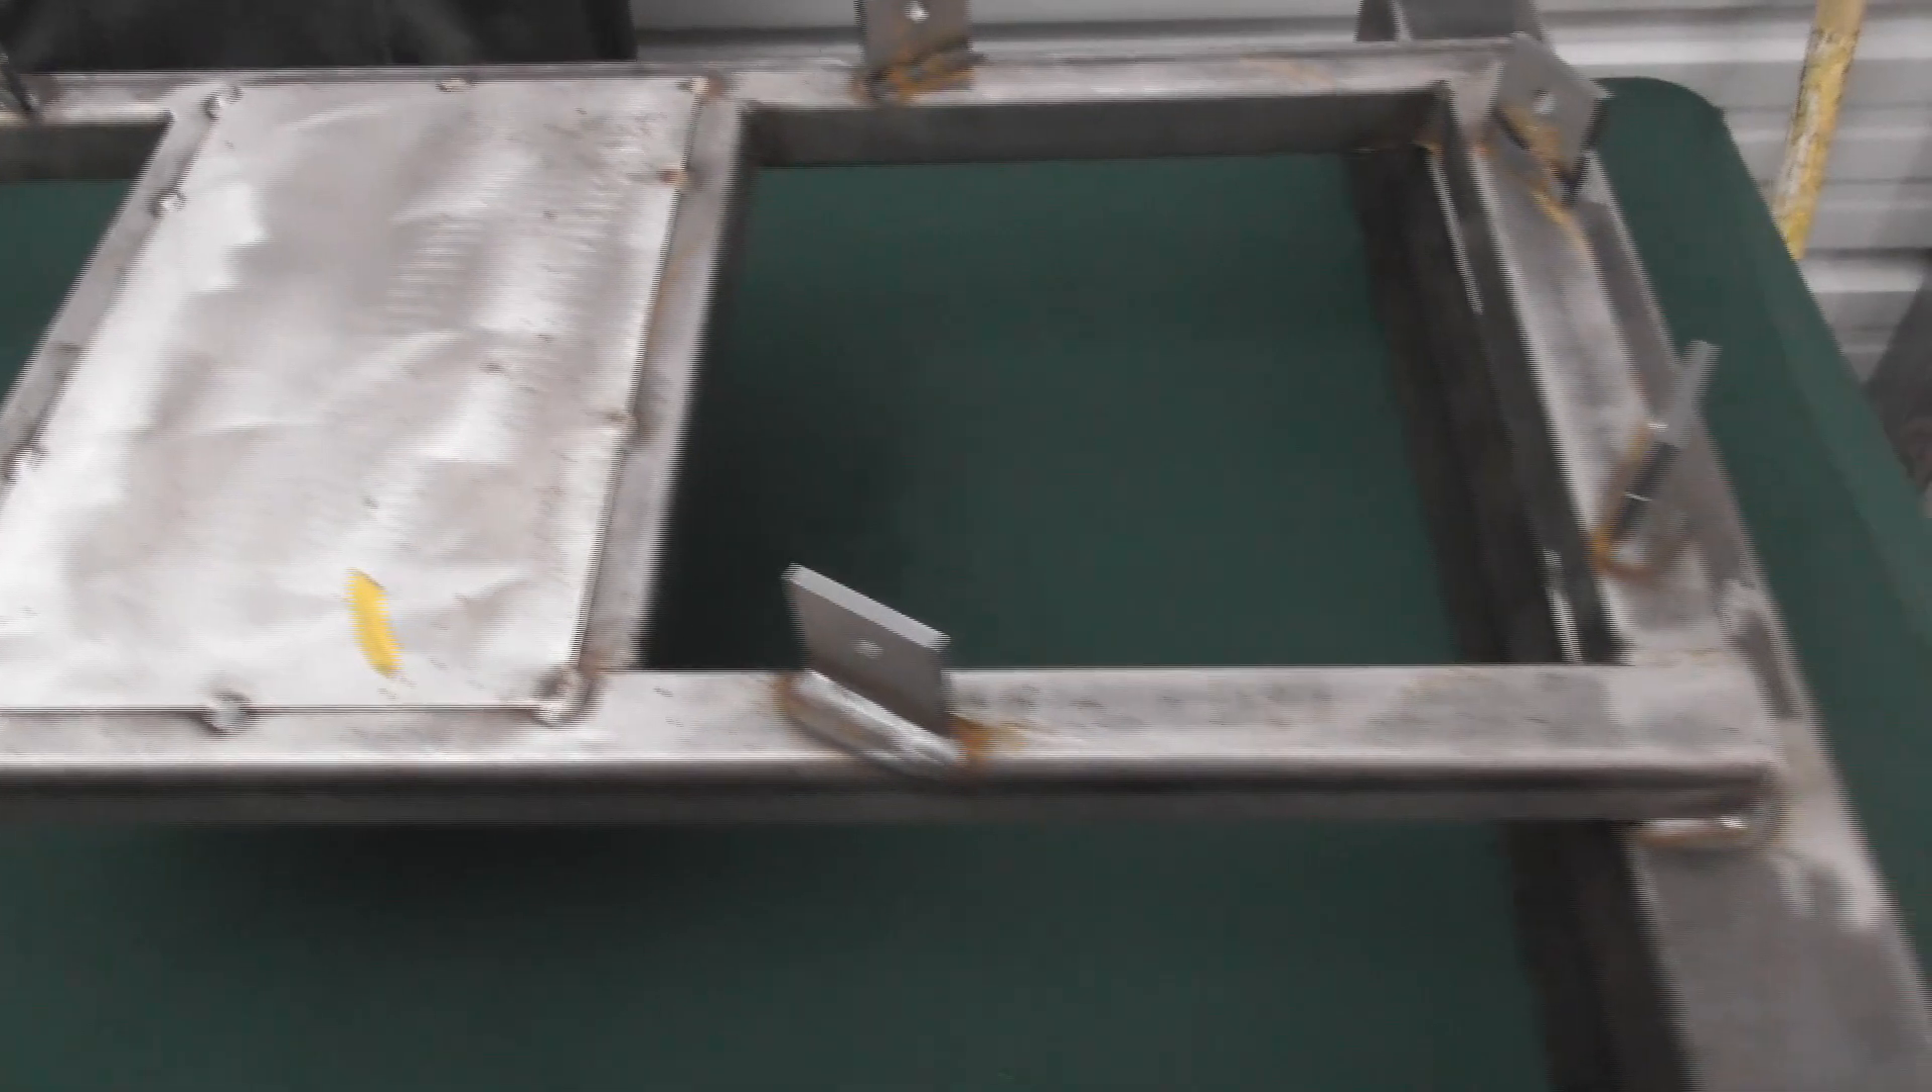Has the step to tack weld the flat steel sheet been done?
Yes.